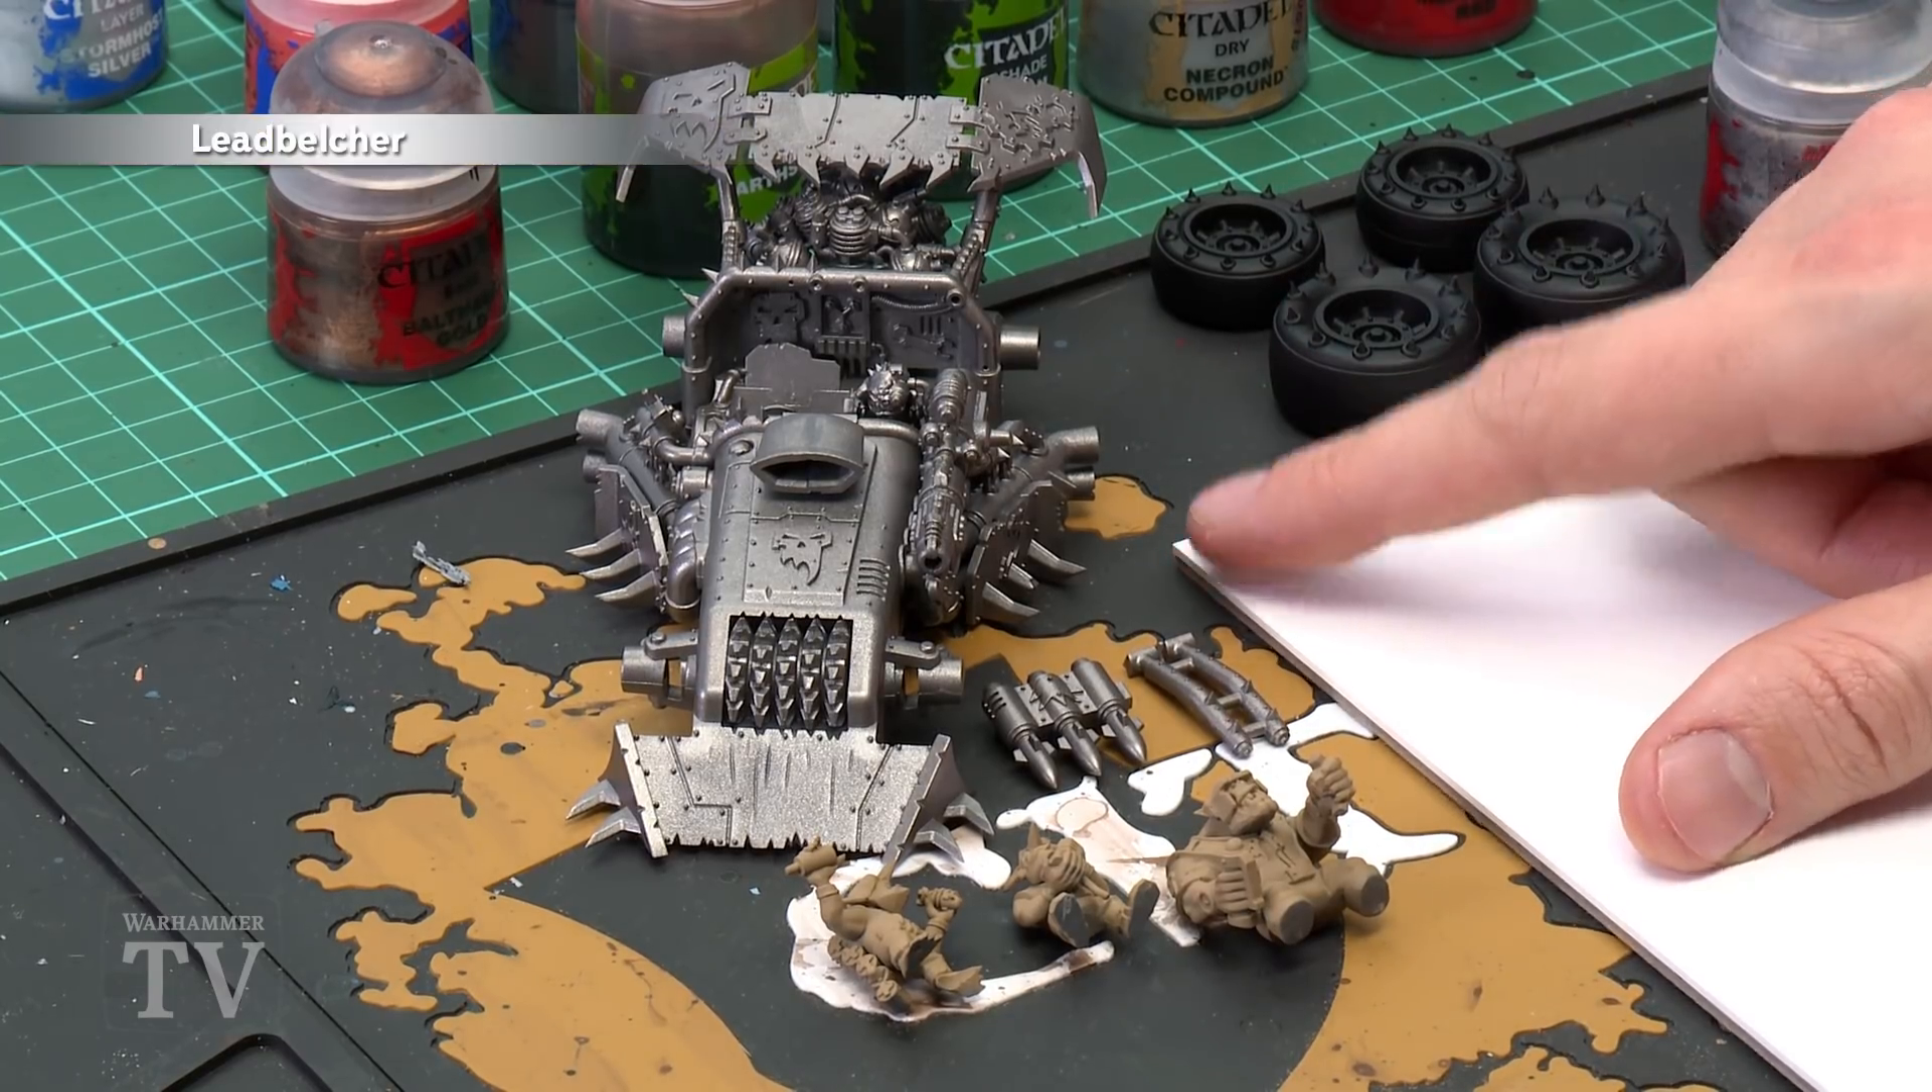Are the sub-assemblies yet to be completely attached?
Yes.